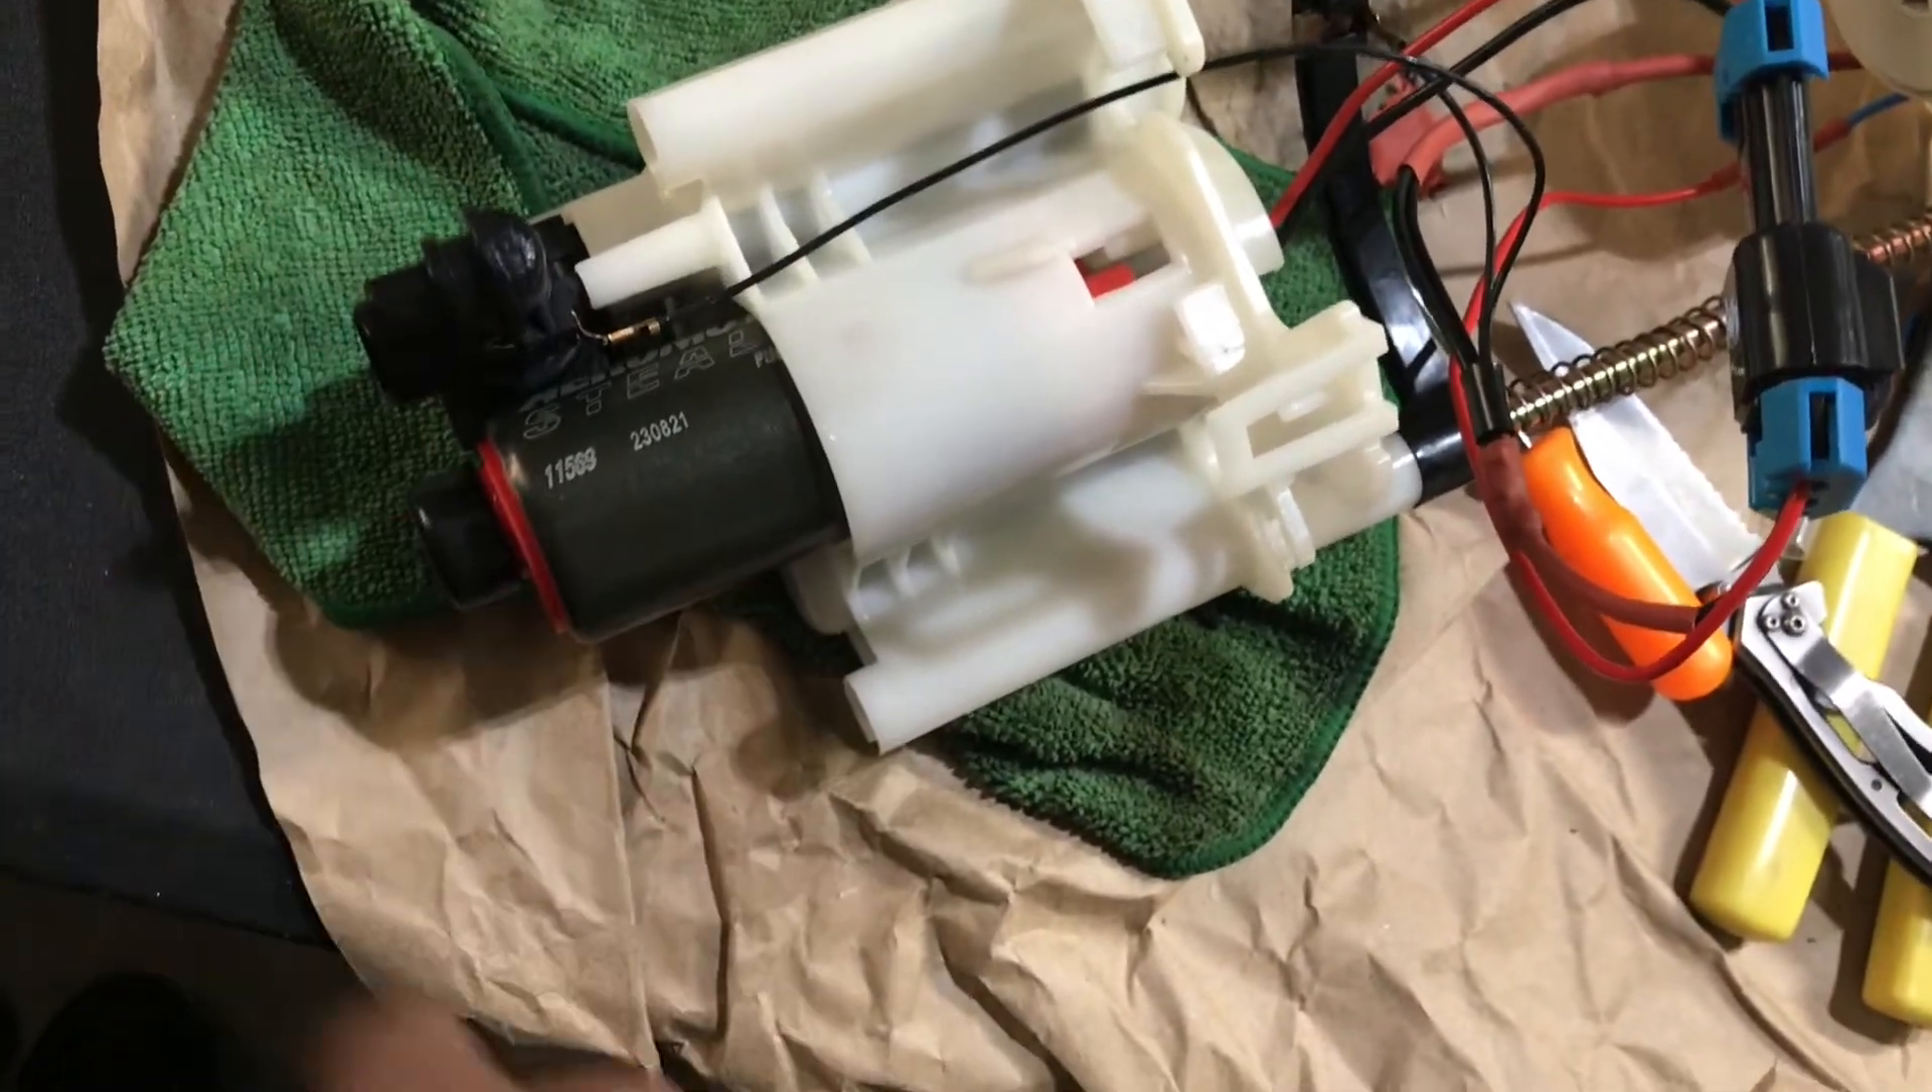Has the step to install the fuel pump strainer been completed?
No.